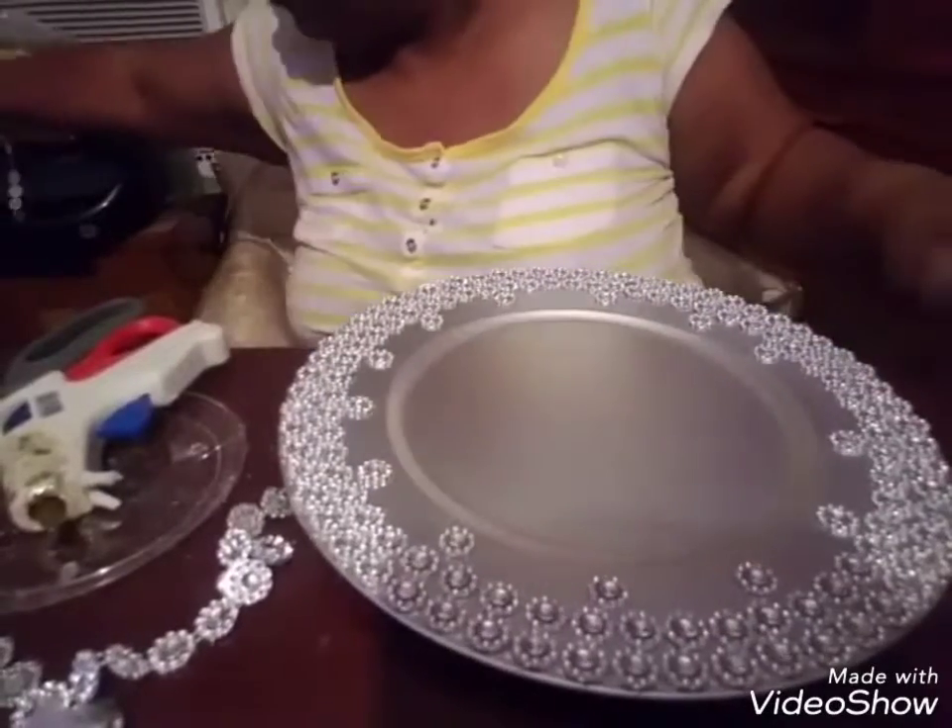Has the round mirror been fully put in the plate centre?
No.